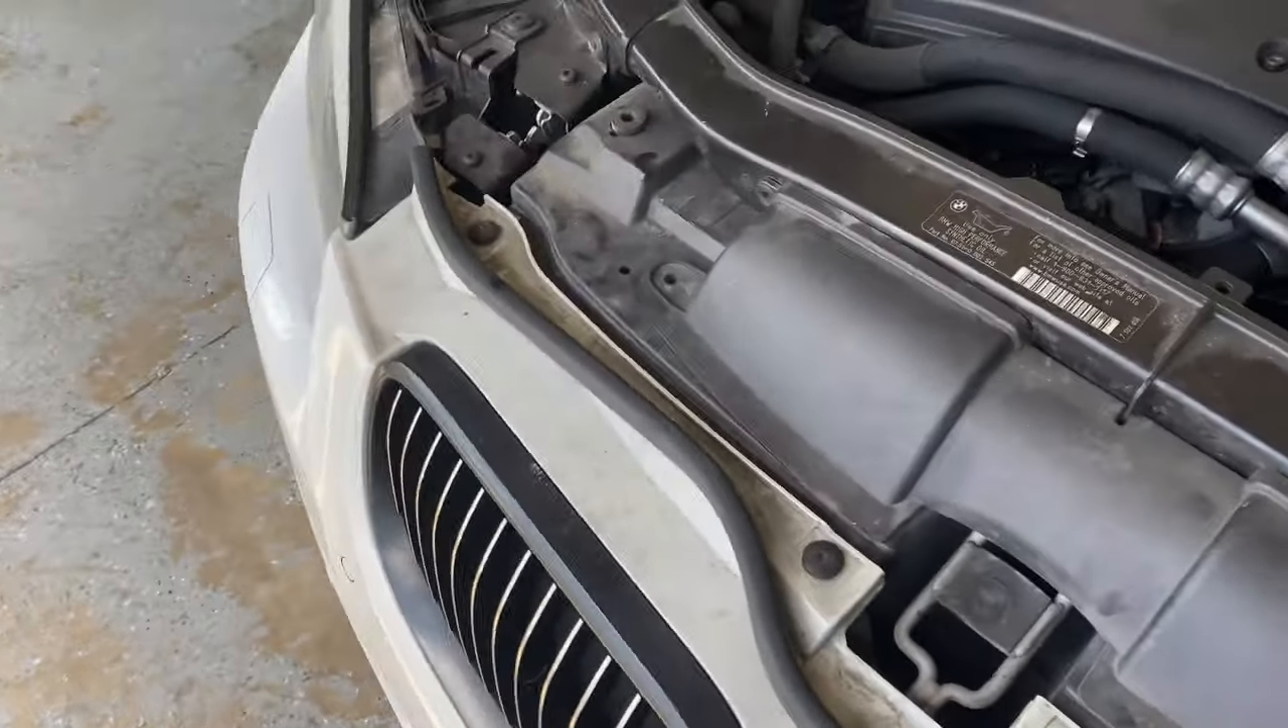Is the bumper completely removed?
No.